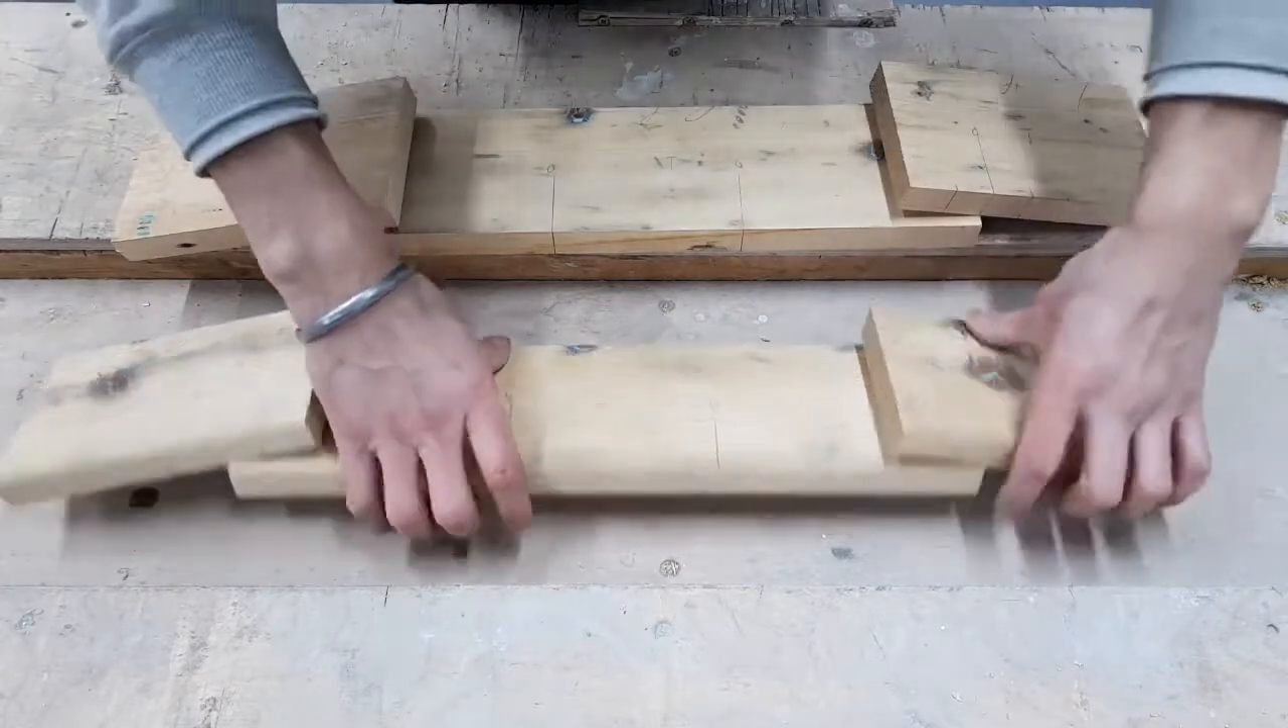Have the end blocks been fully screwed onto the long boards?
No.